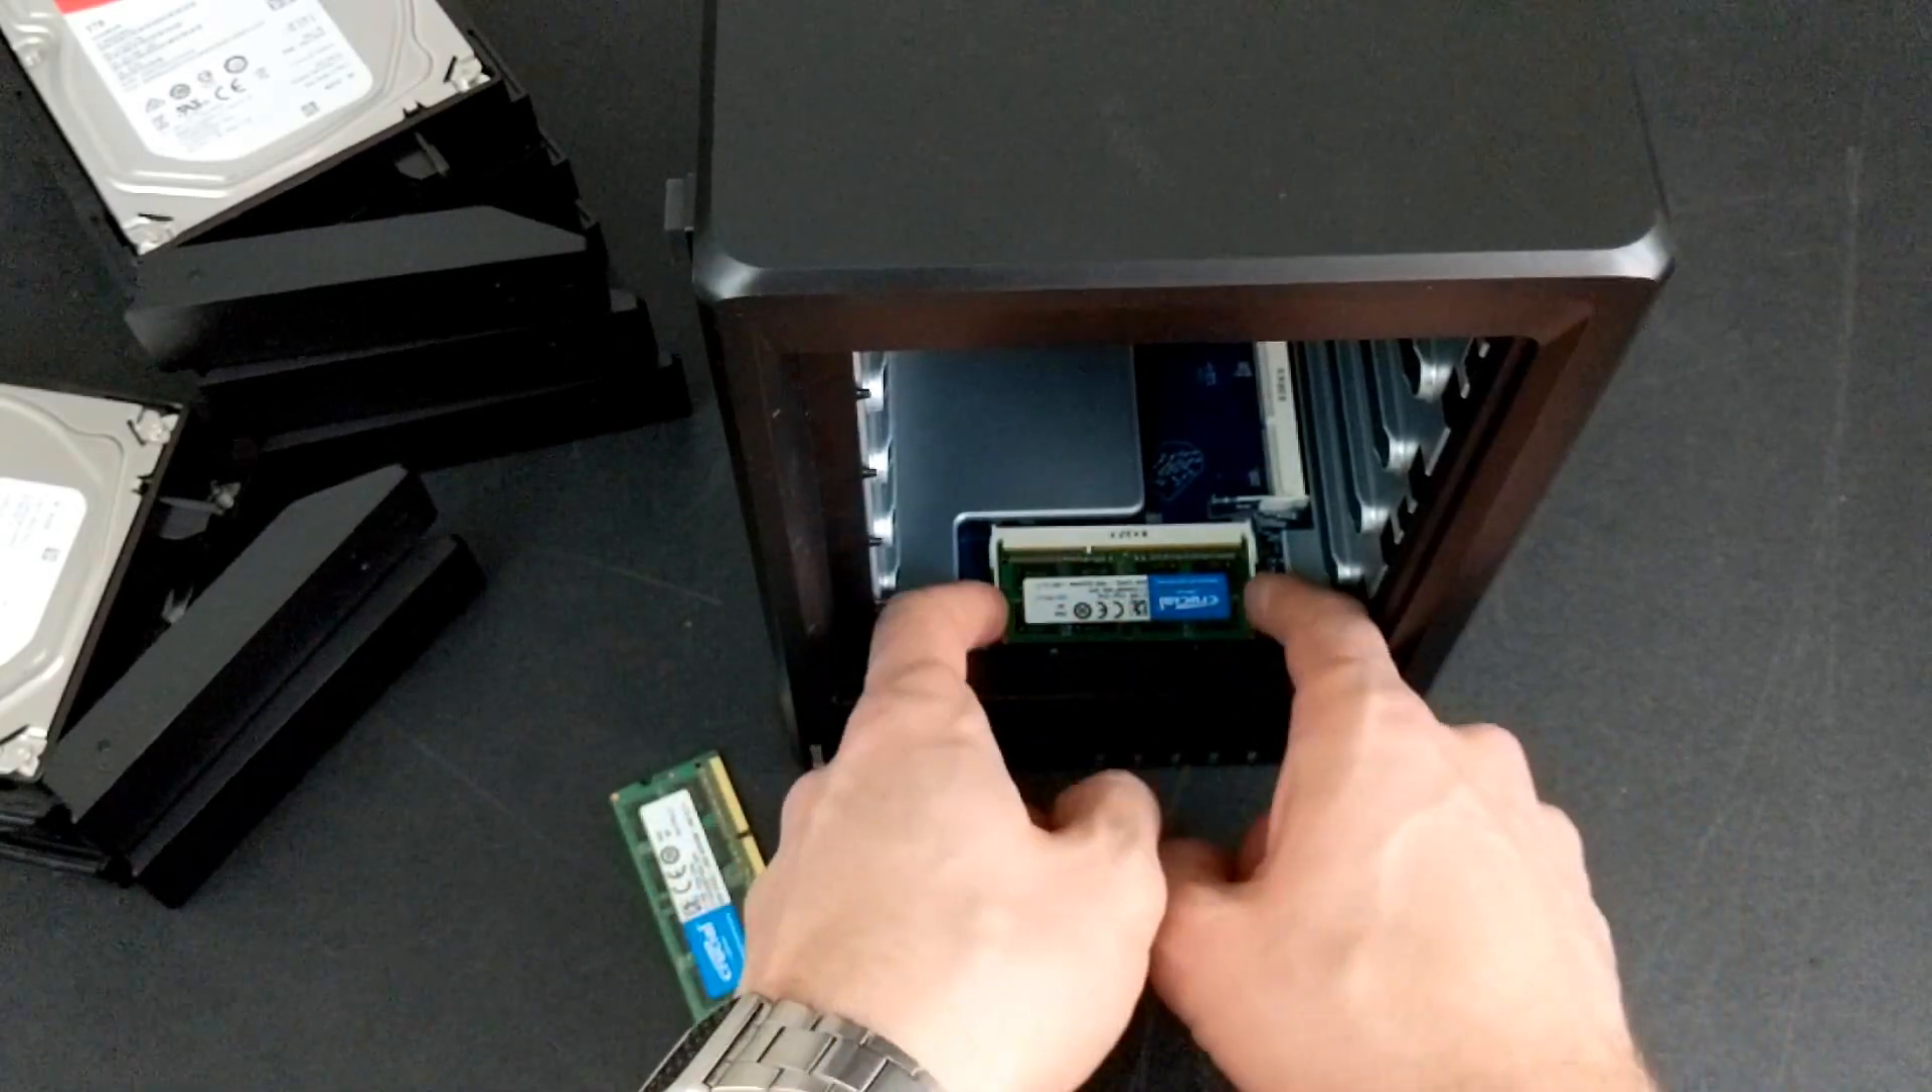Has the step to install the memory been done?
No.